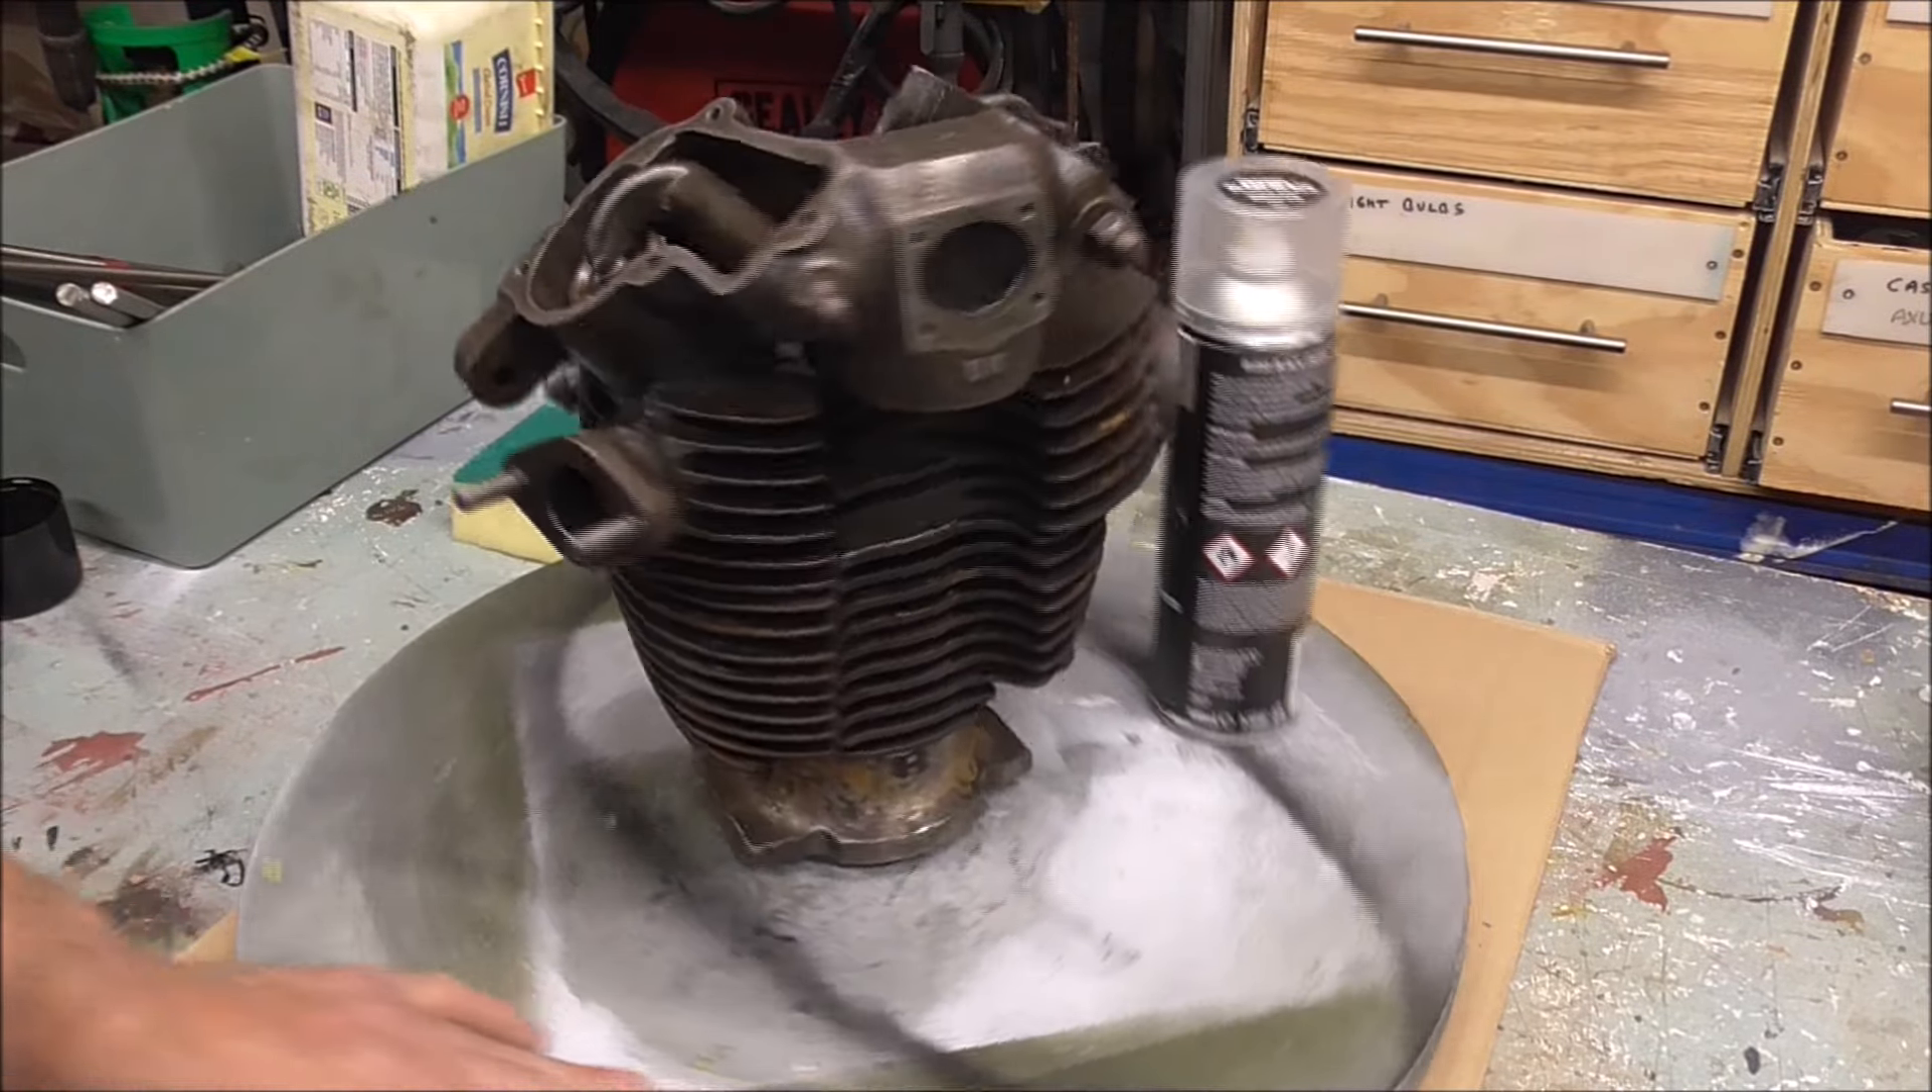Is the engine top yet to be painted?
Yes.